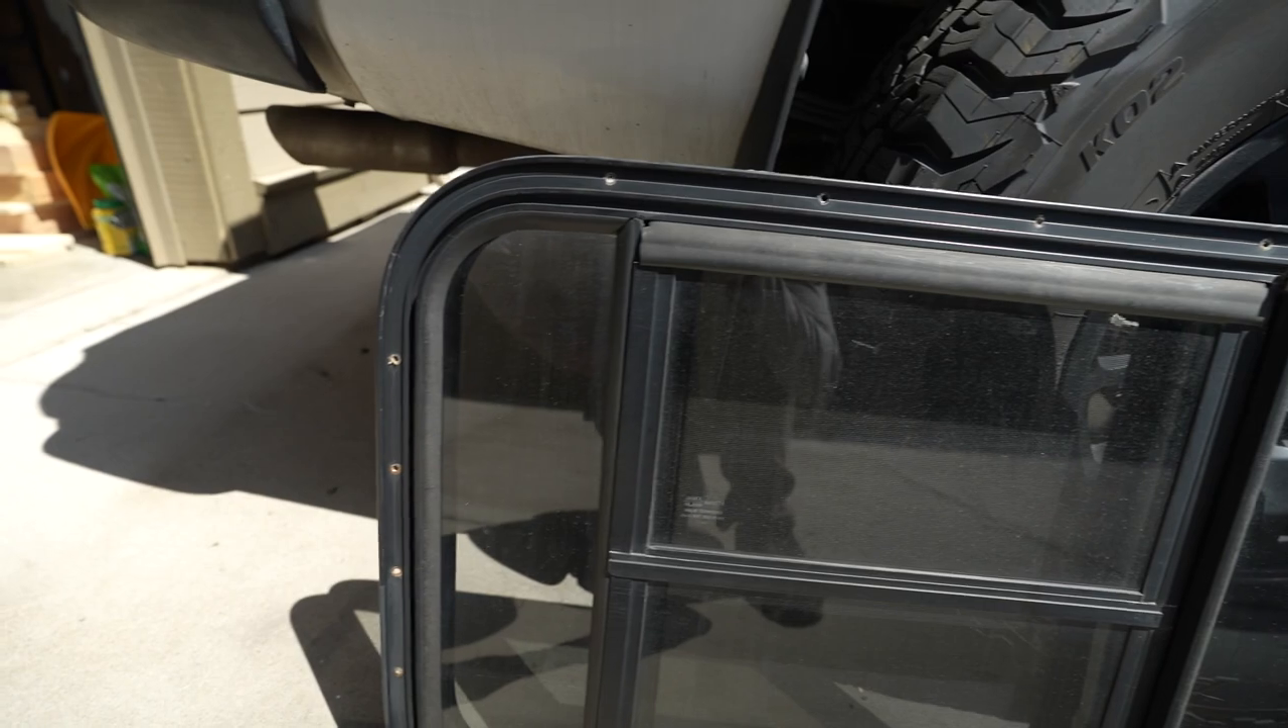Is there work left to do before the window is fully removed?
No.